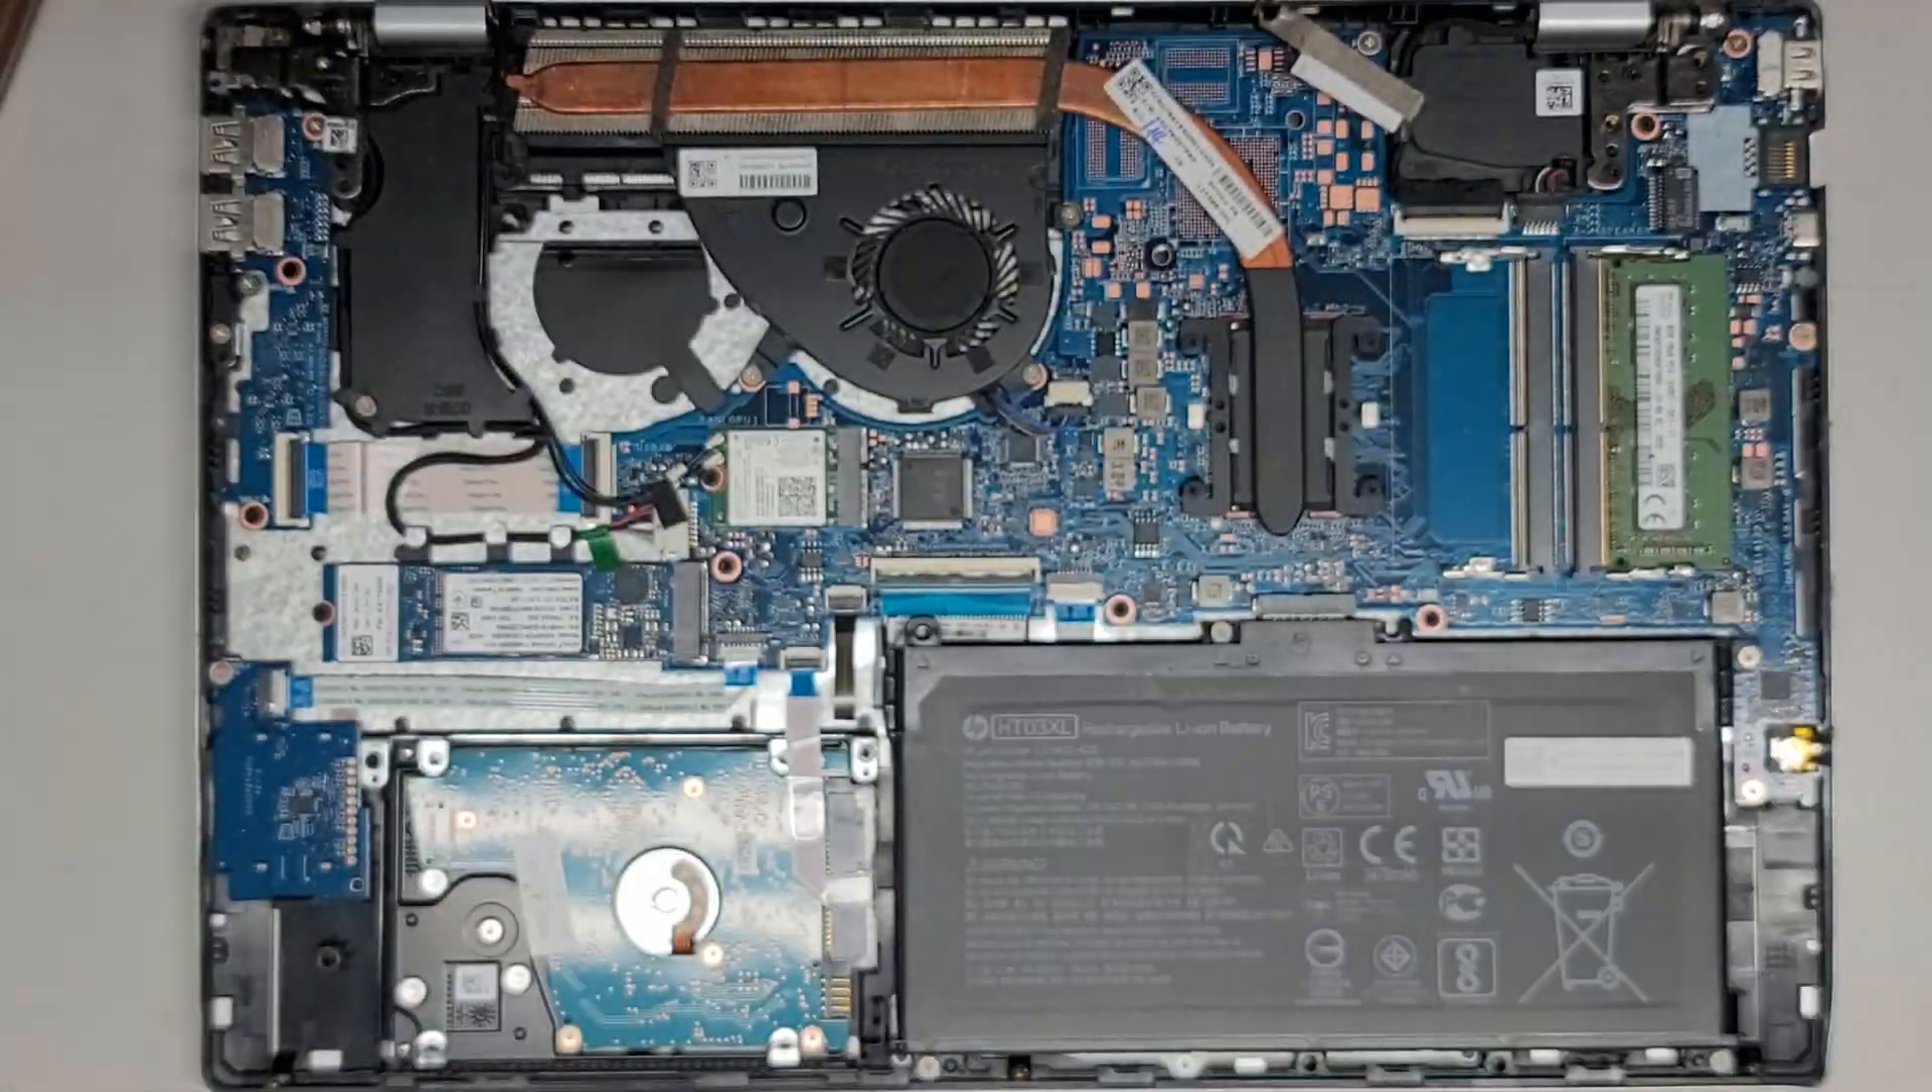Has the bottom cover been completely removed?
Yes.